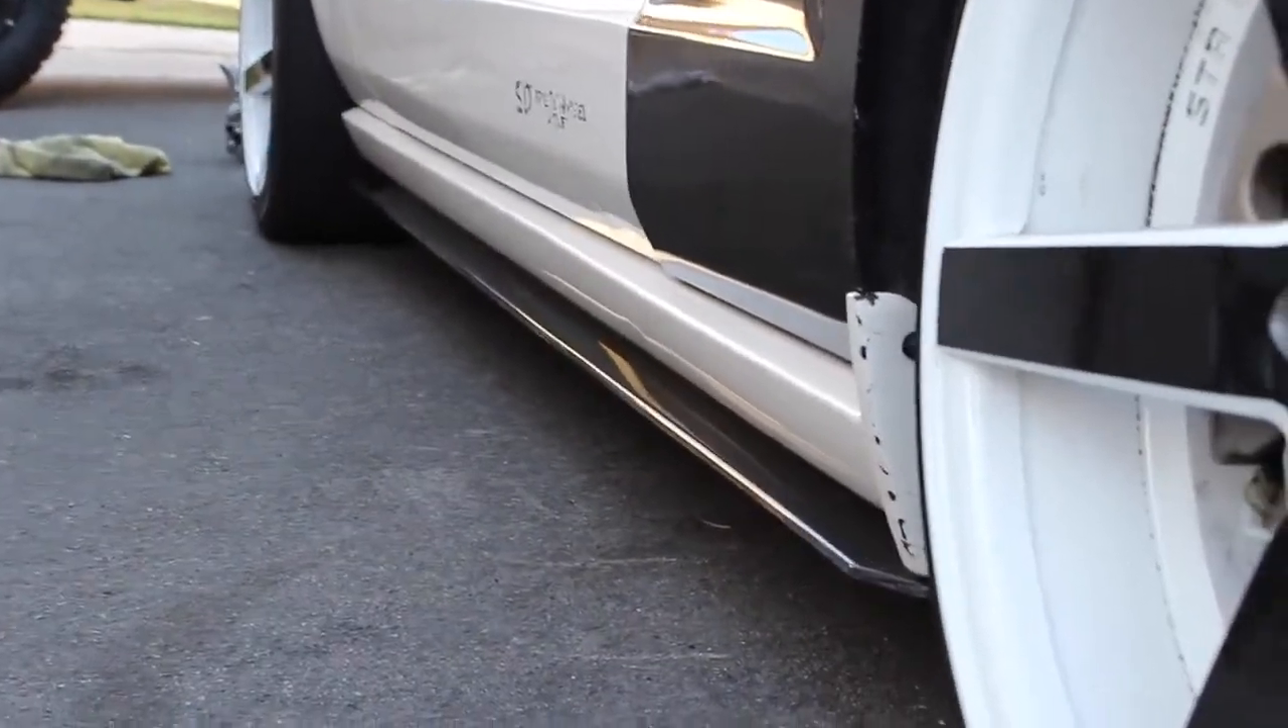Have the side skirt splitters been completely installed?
Yes.